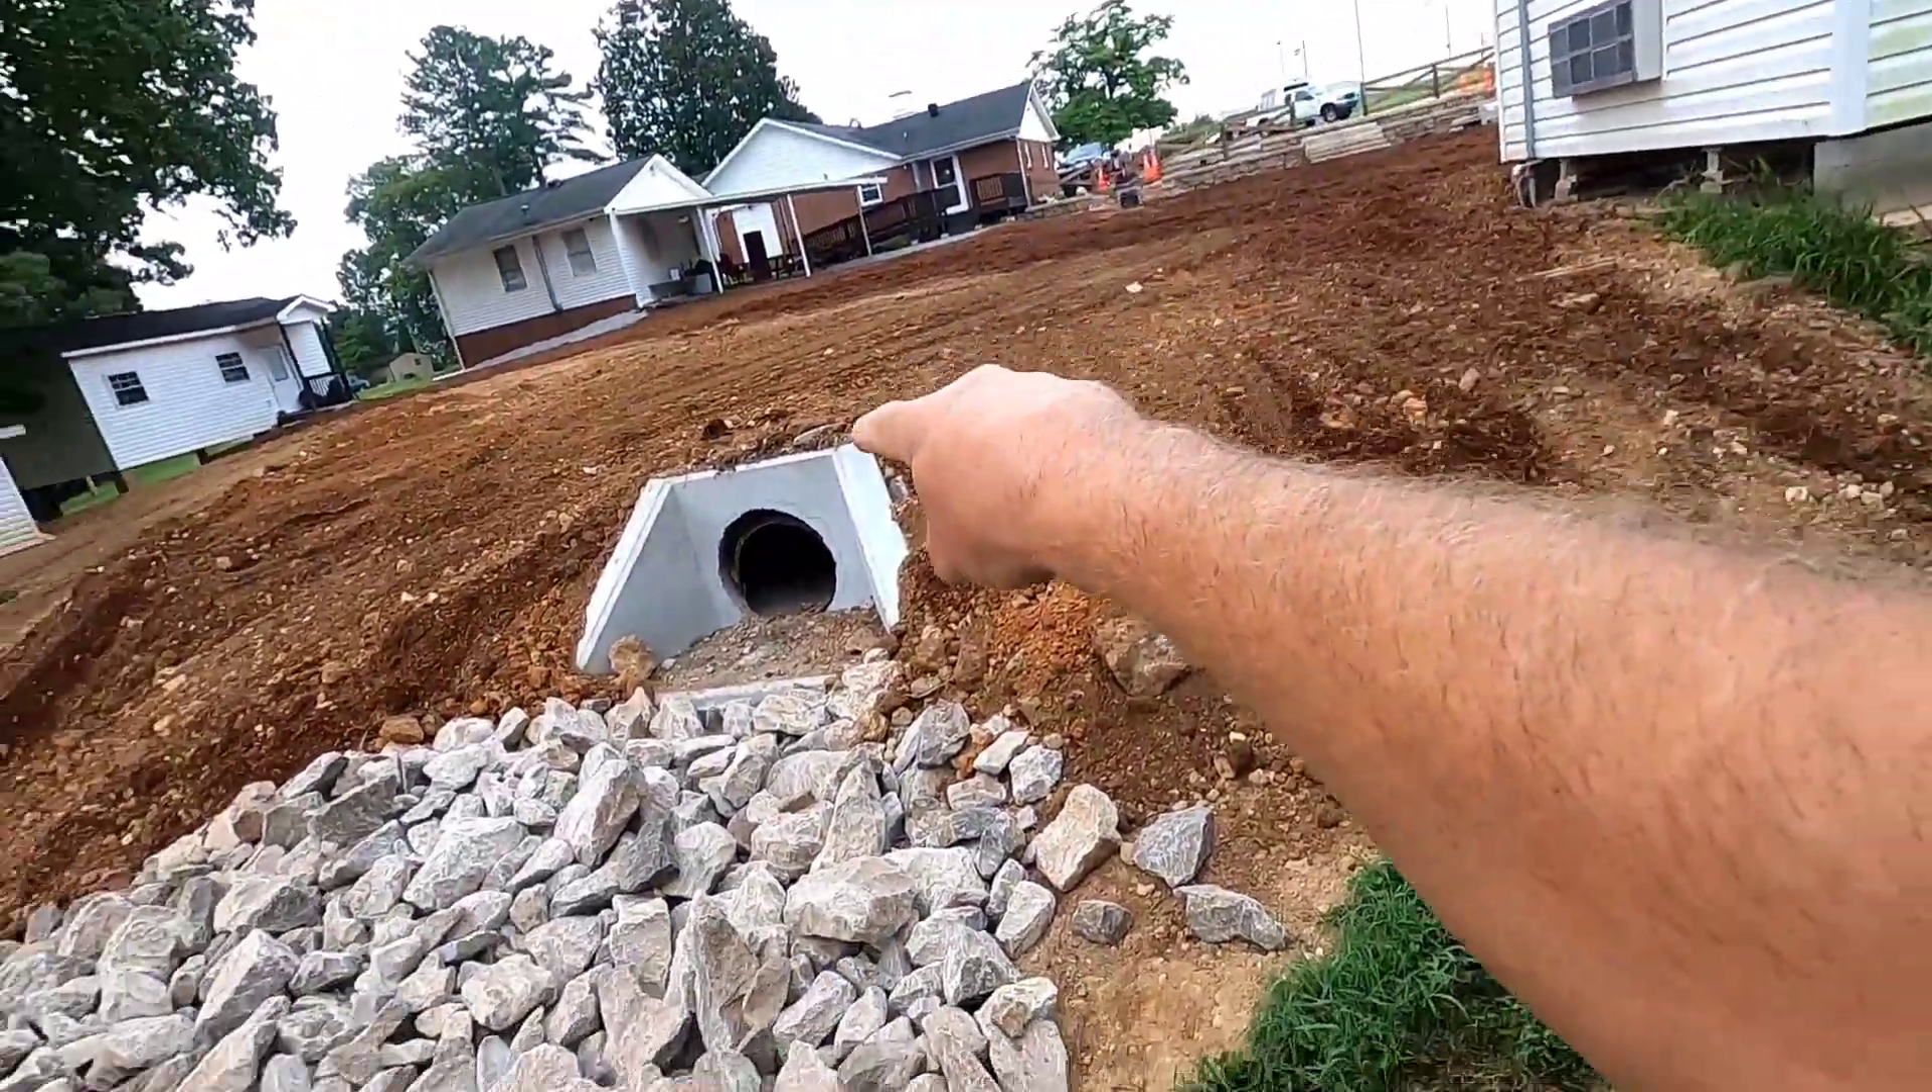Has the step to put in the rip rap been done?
Yes.